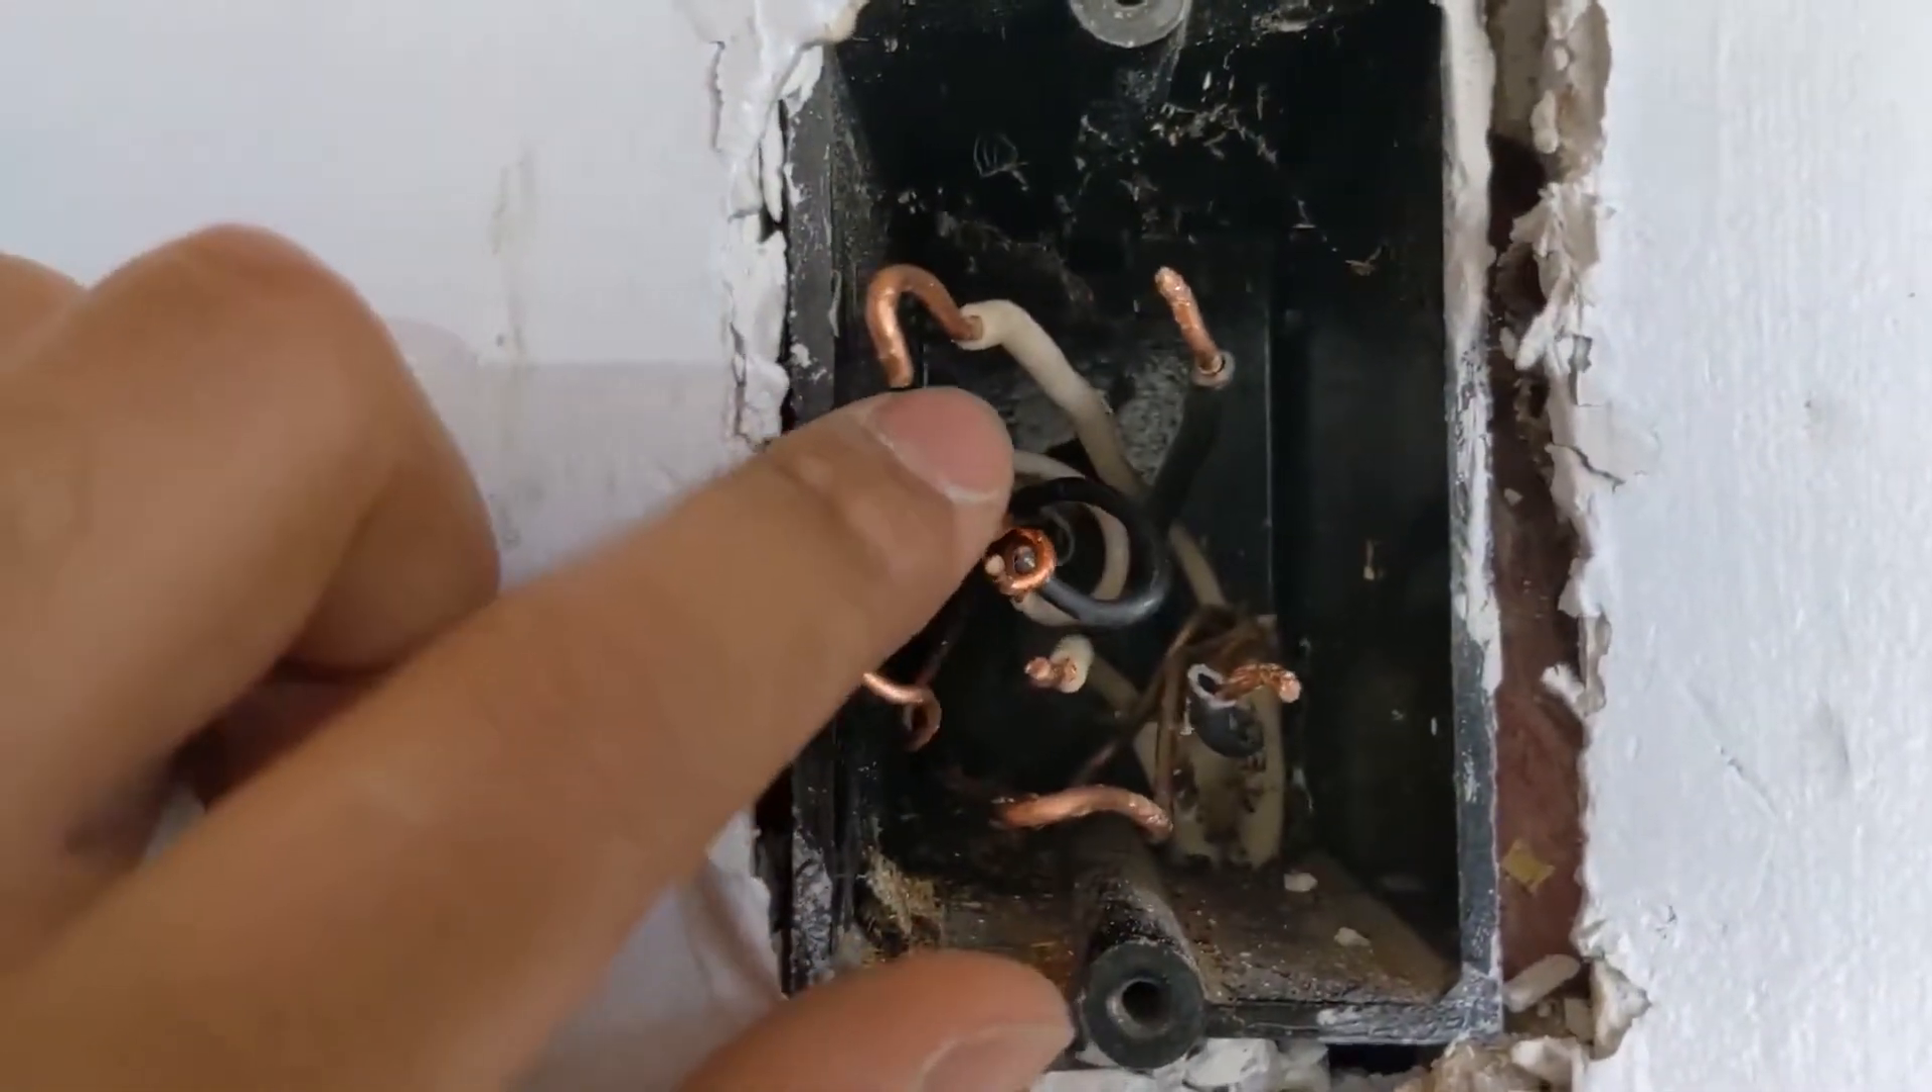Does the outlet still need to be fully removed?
No.